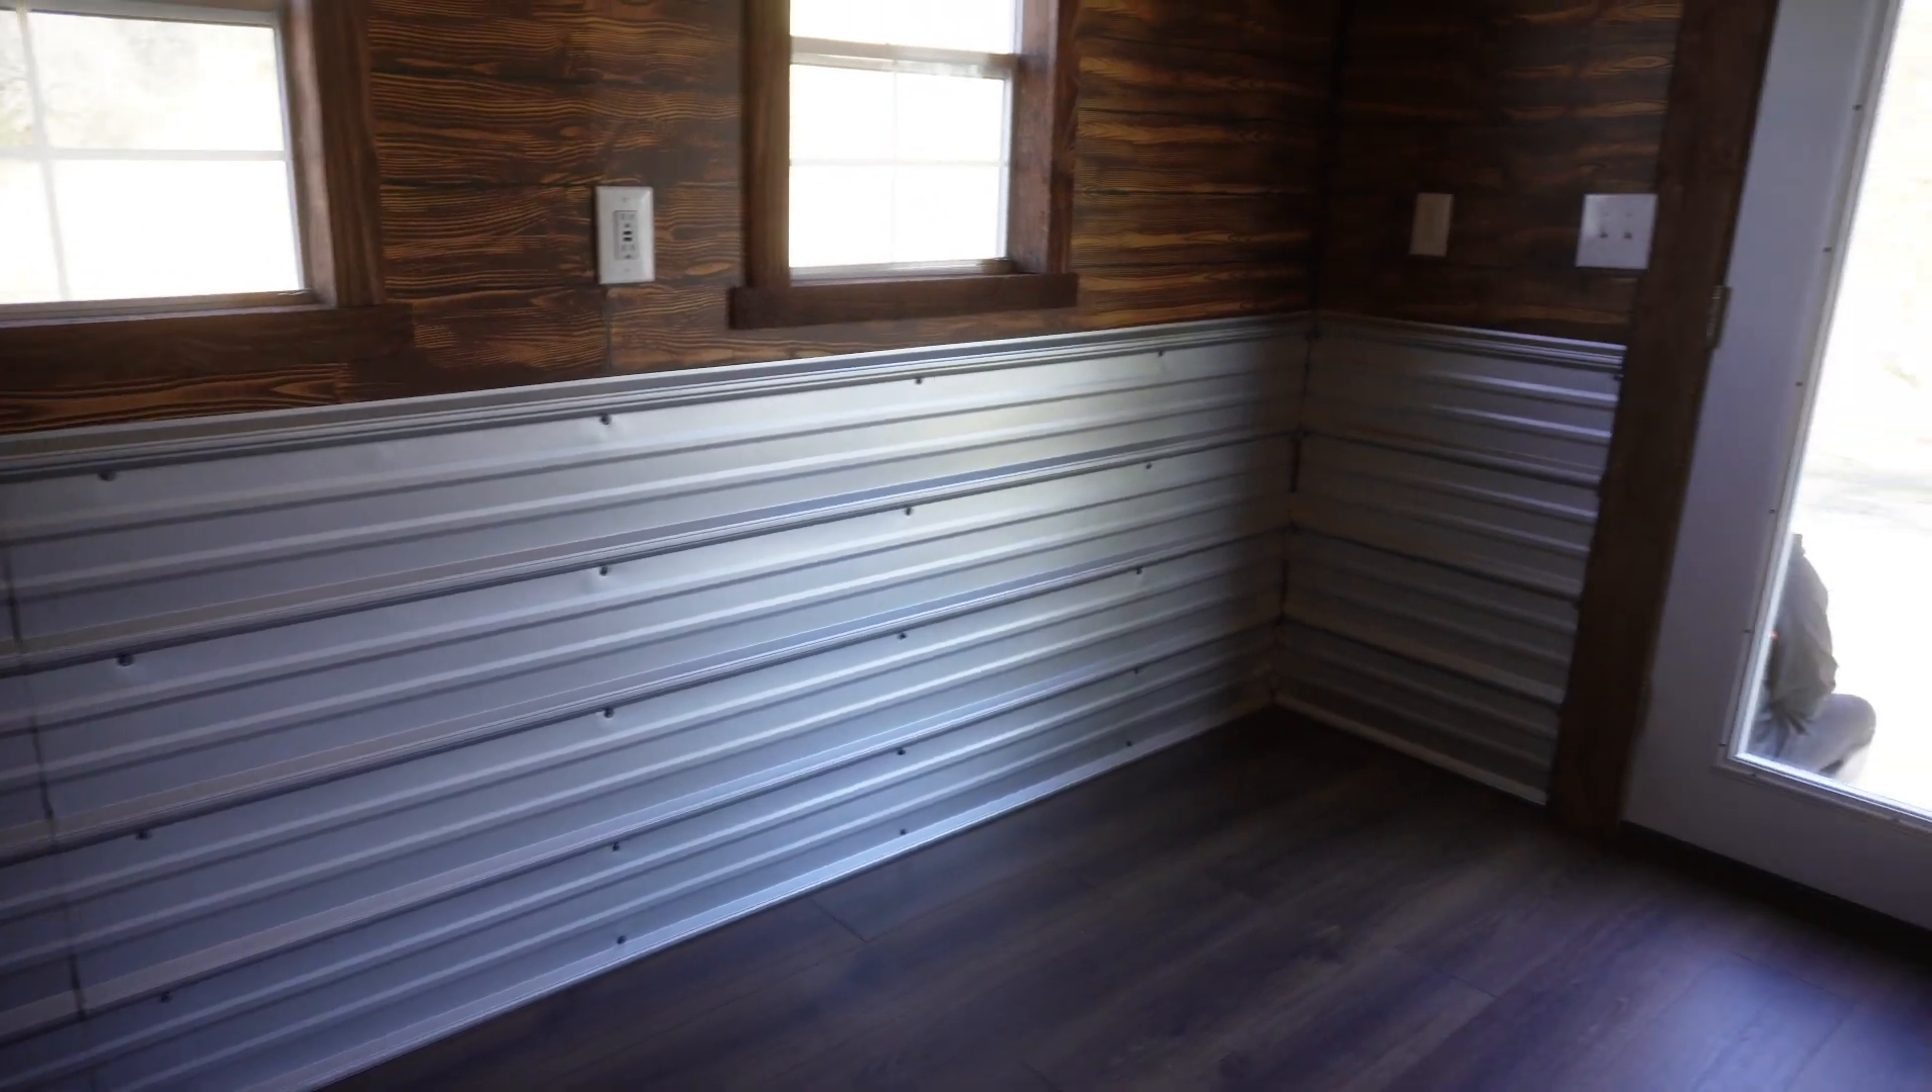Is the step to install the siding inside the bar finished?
Yes.